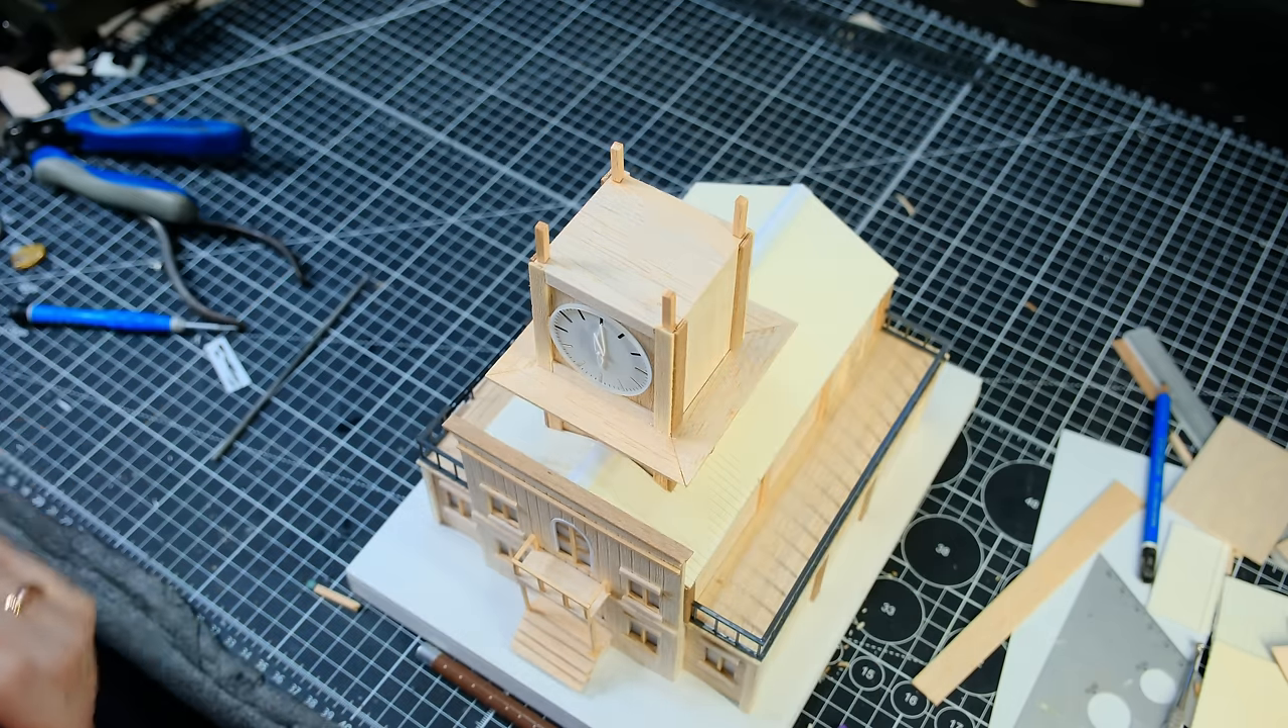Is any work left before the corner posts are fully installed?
No.